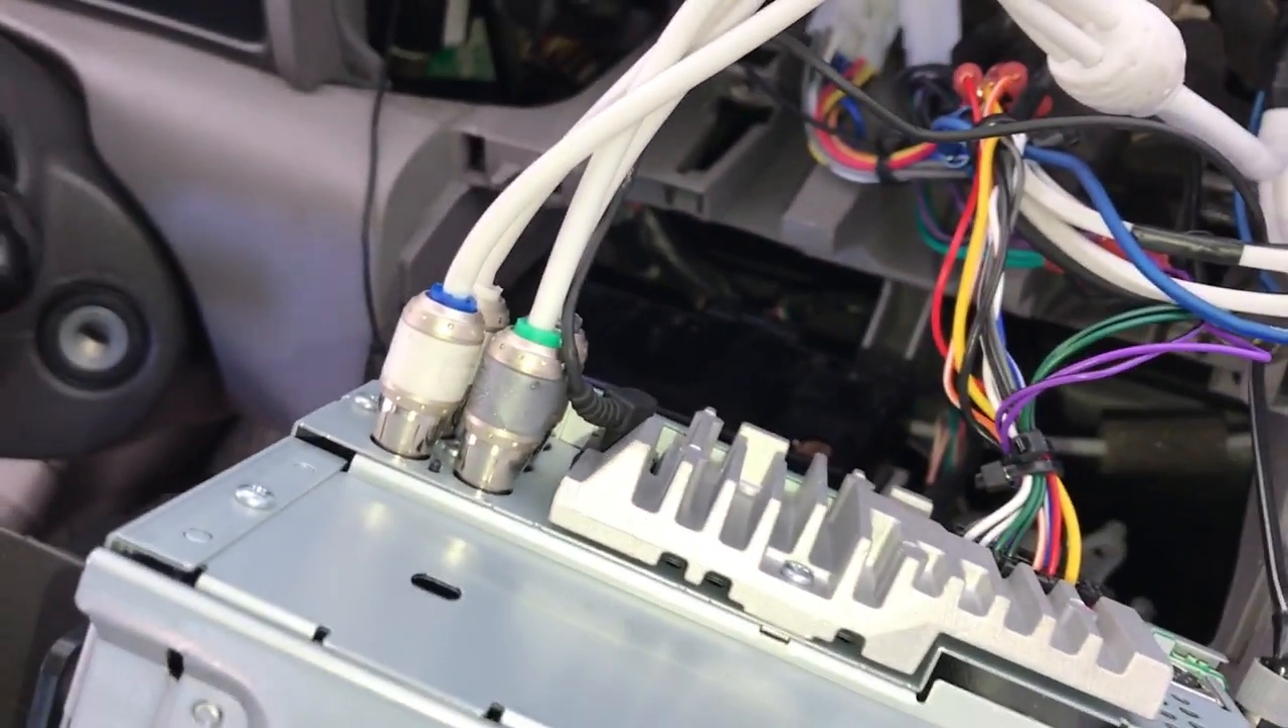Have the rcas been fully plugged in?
Yes.